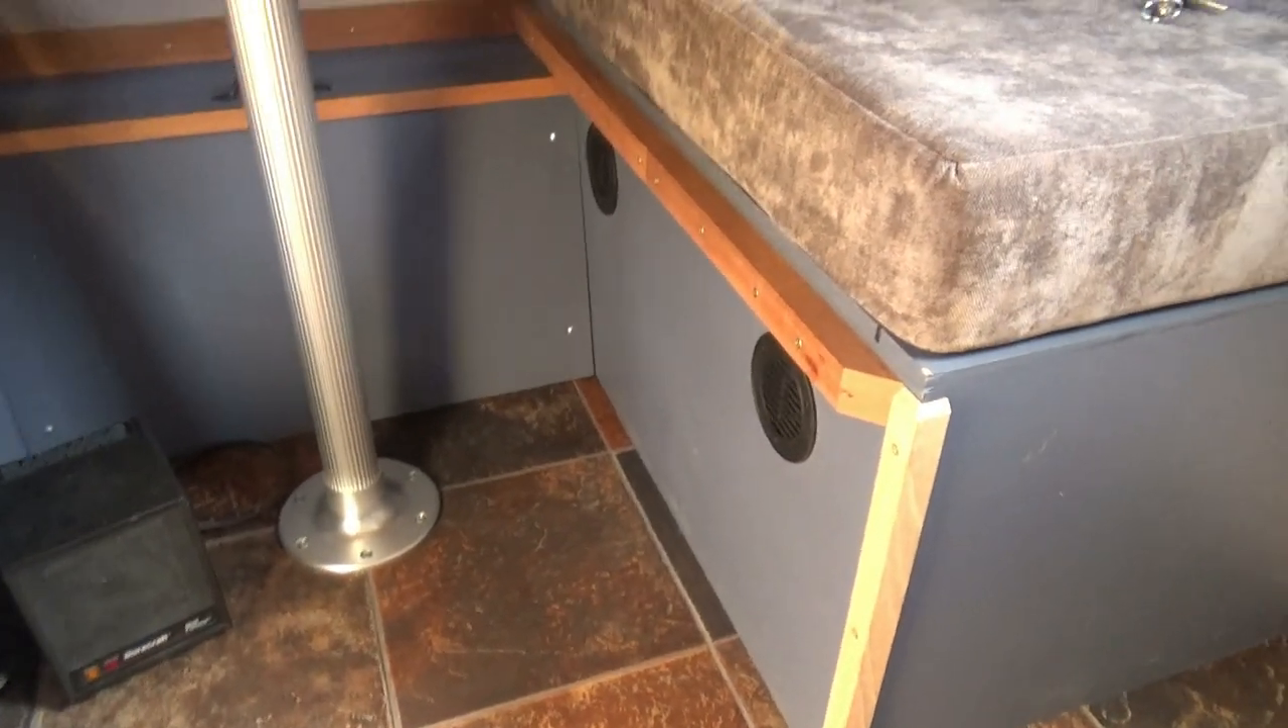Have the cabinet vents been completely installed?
Yes.